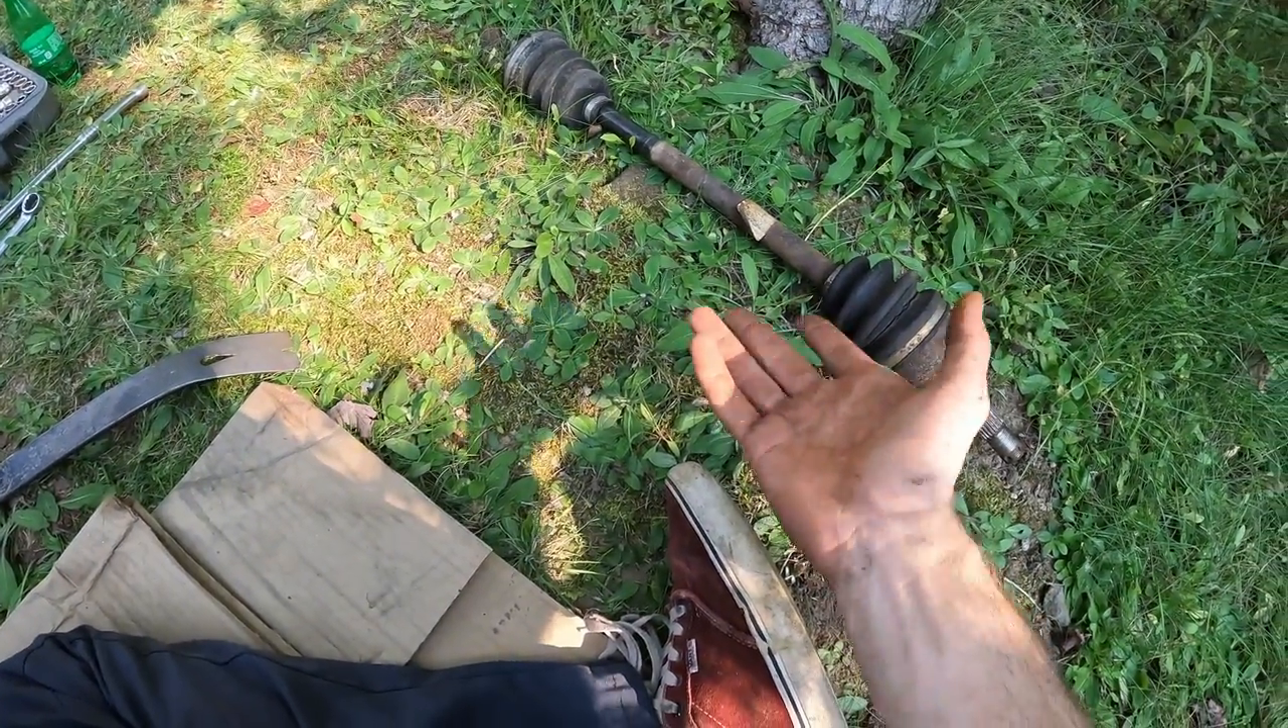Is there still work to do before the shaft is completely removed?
No.